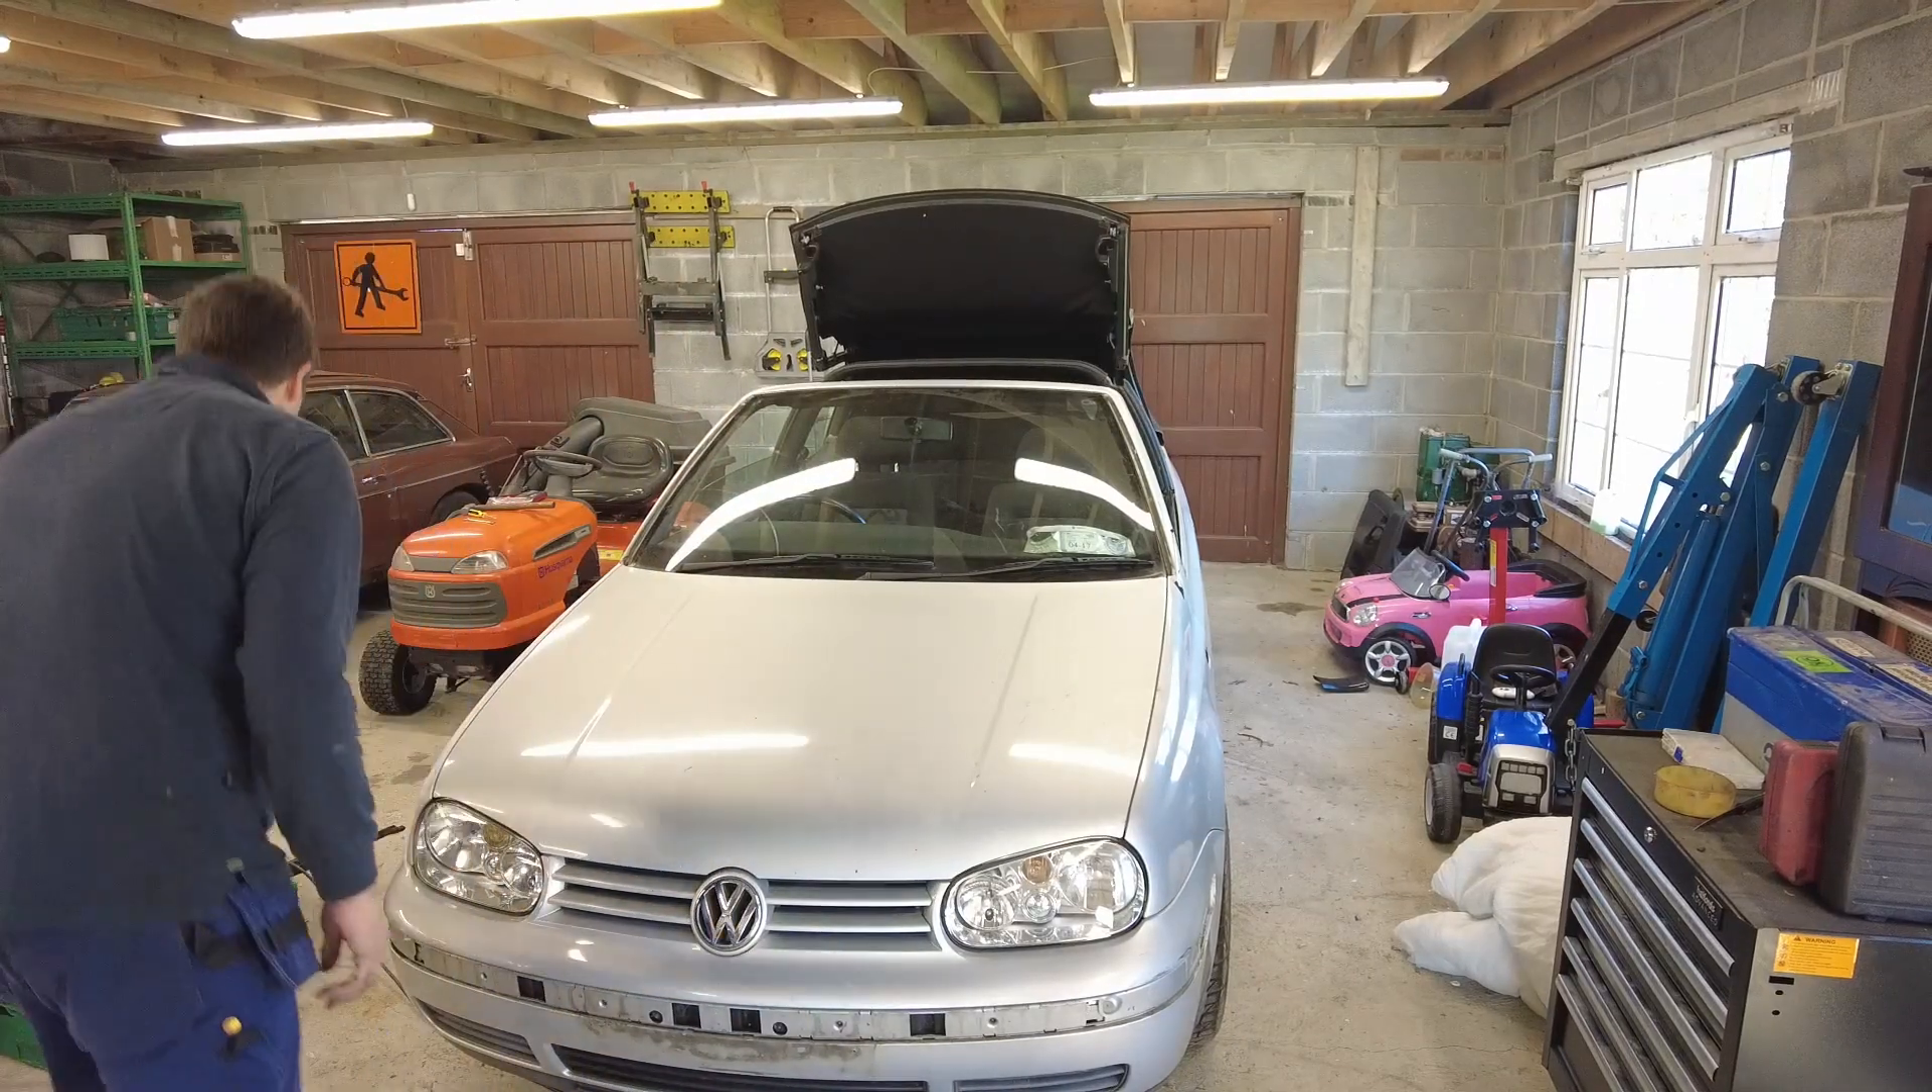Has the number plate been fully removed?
Yes.